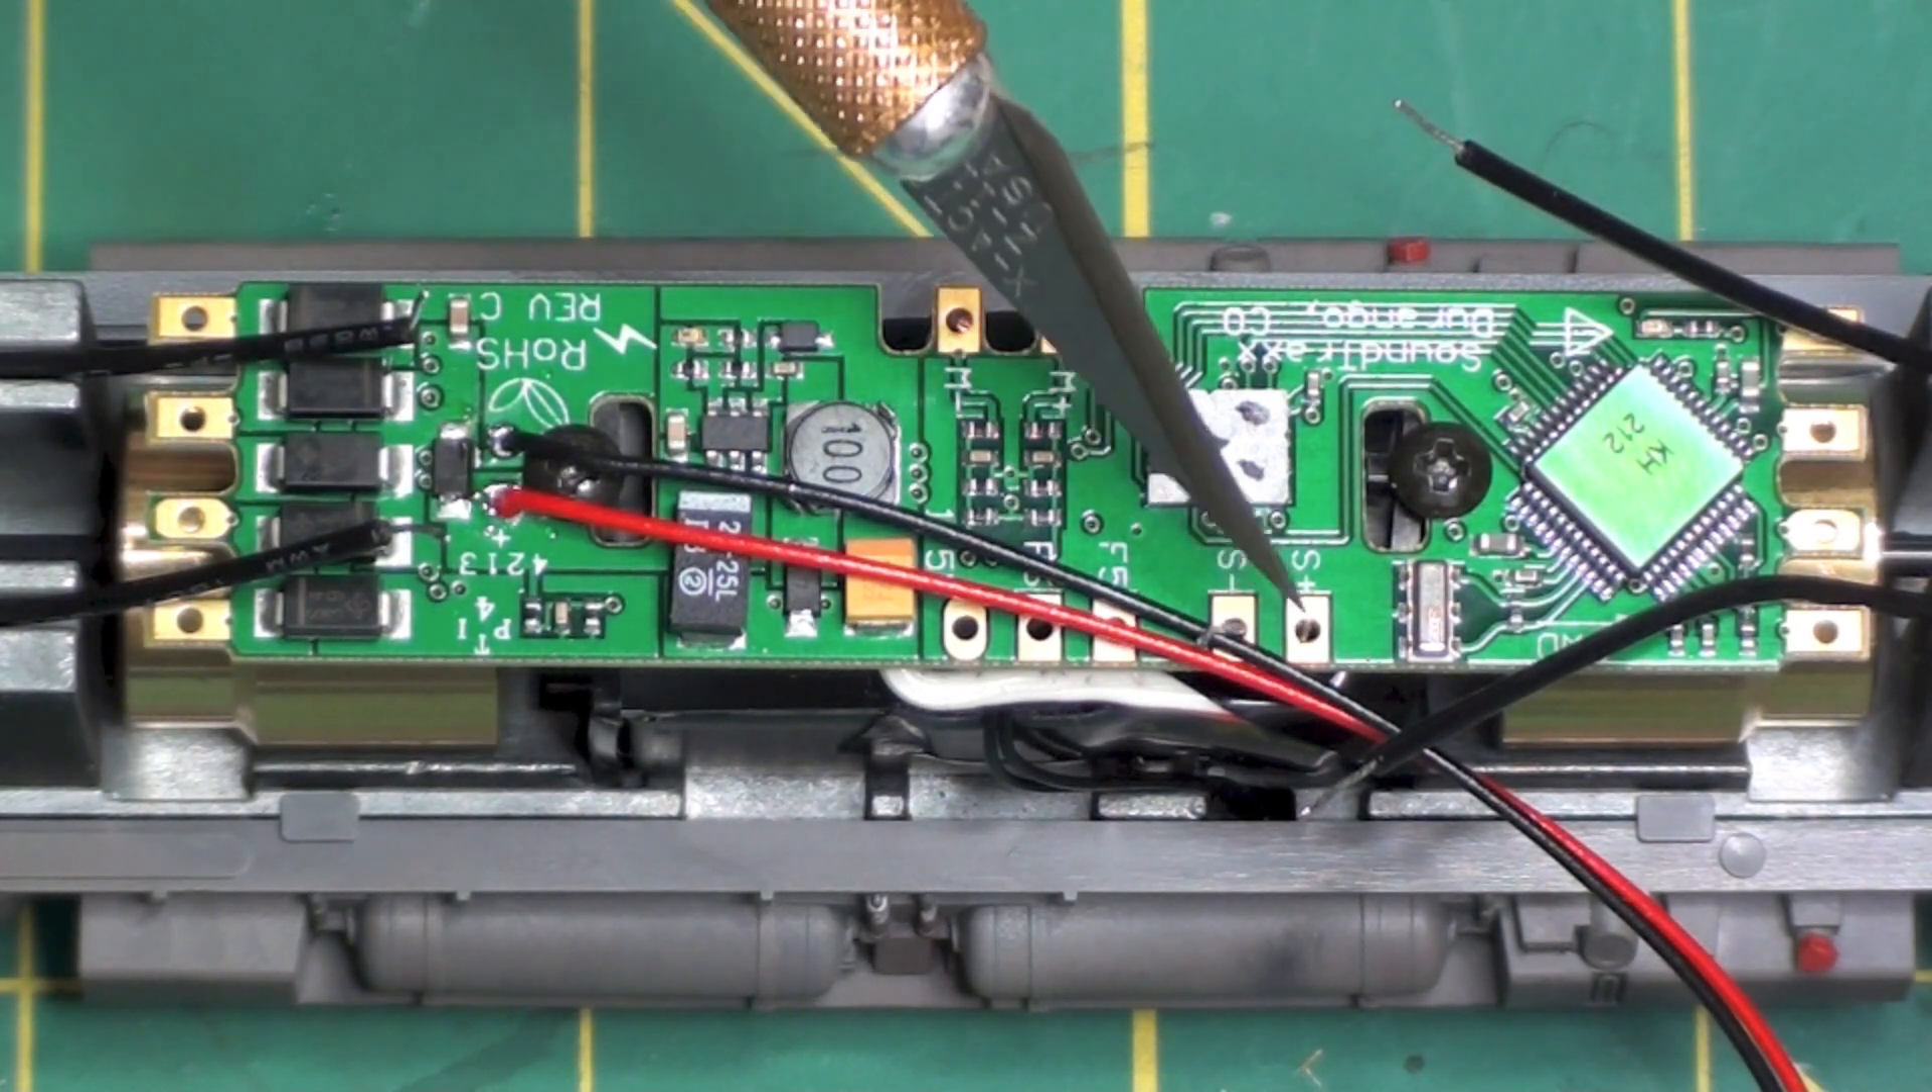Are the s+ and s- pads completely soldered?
No.